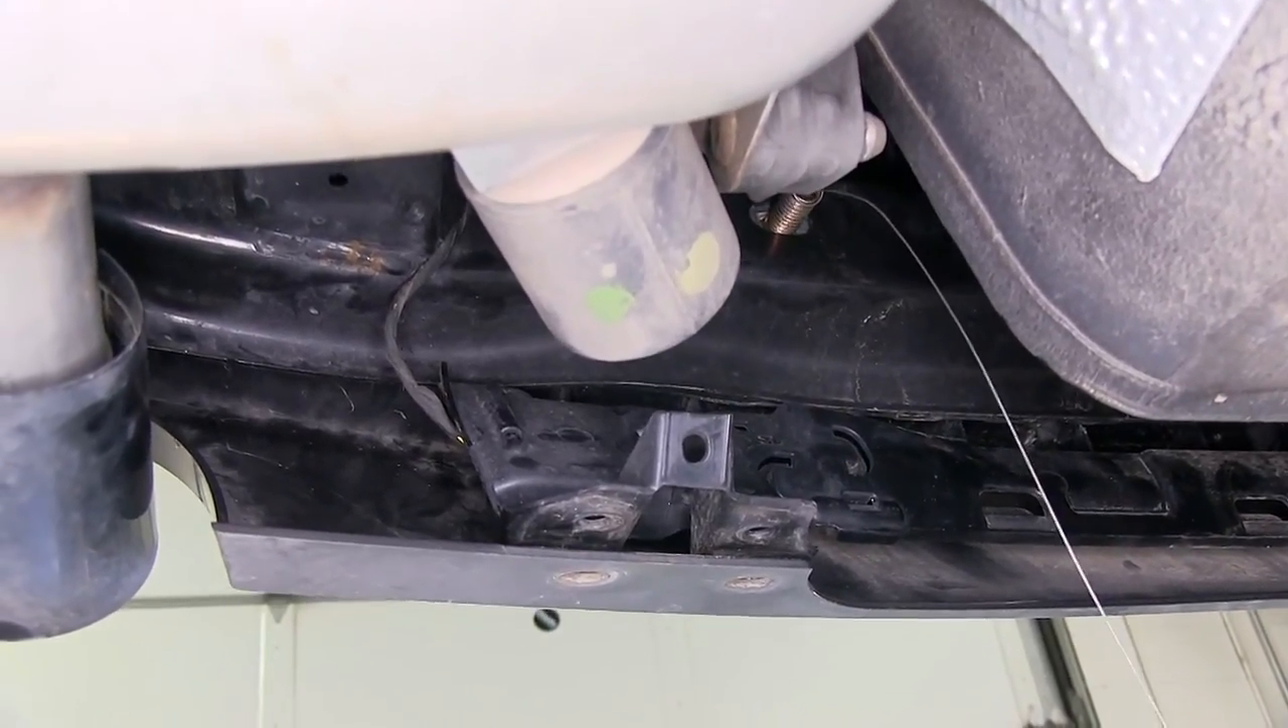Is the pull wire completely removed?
No.